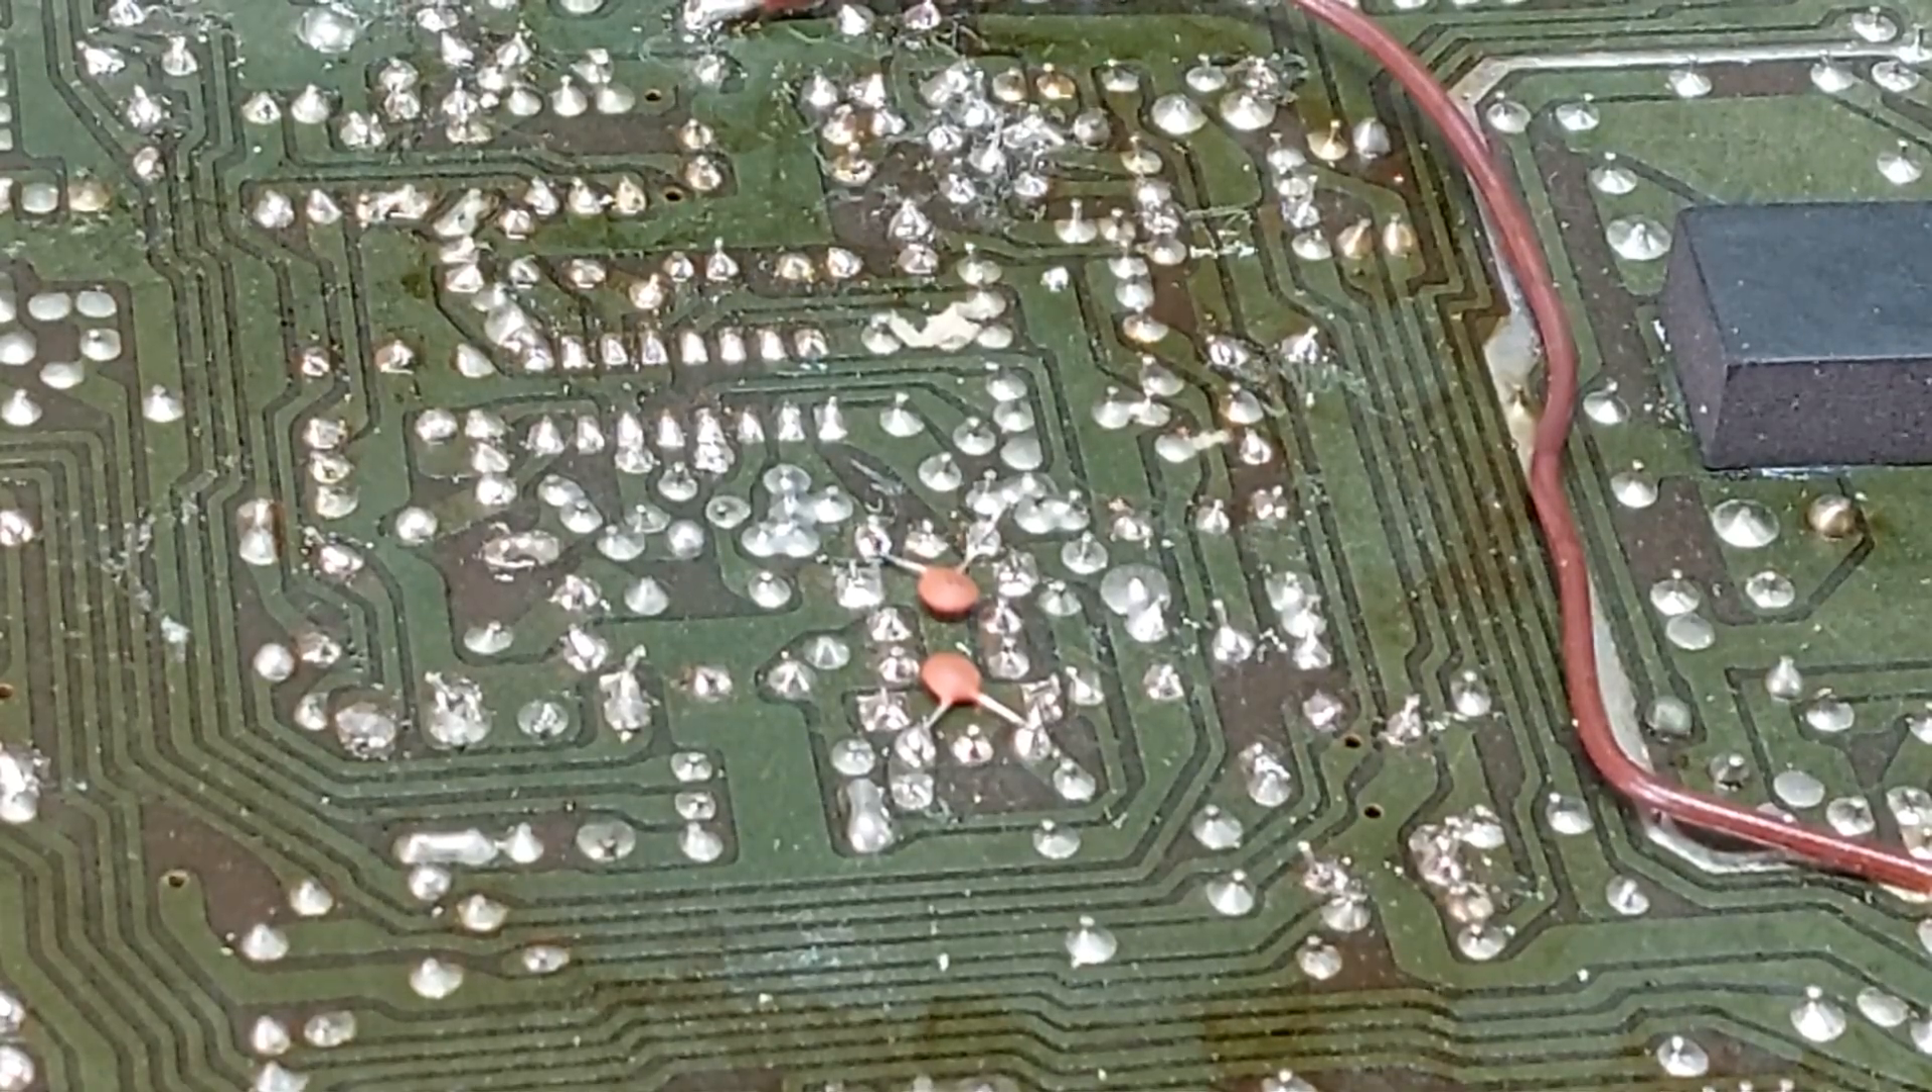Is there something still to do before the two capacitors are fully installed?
No.